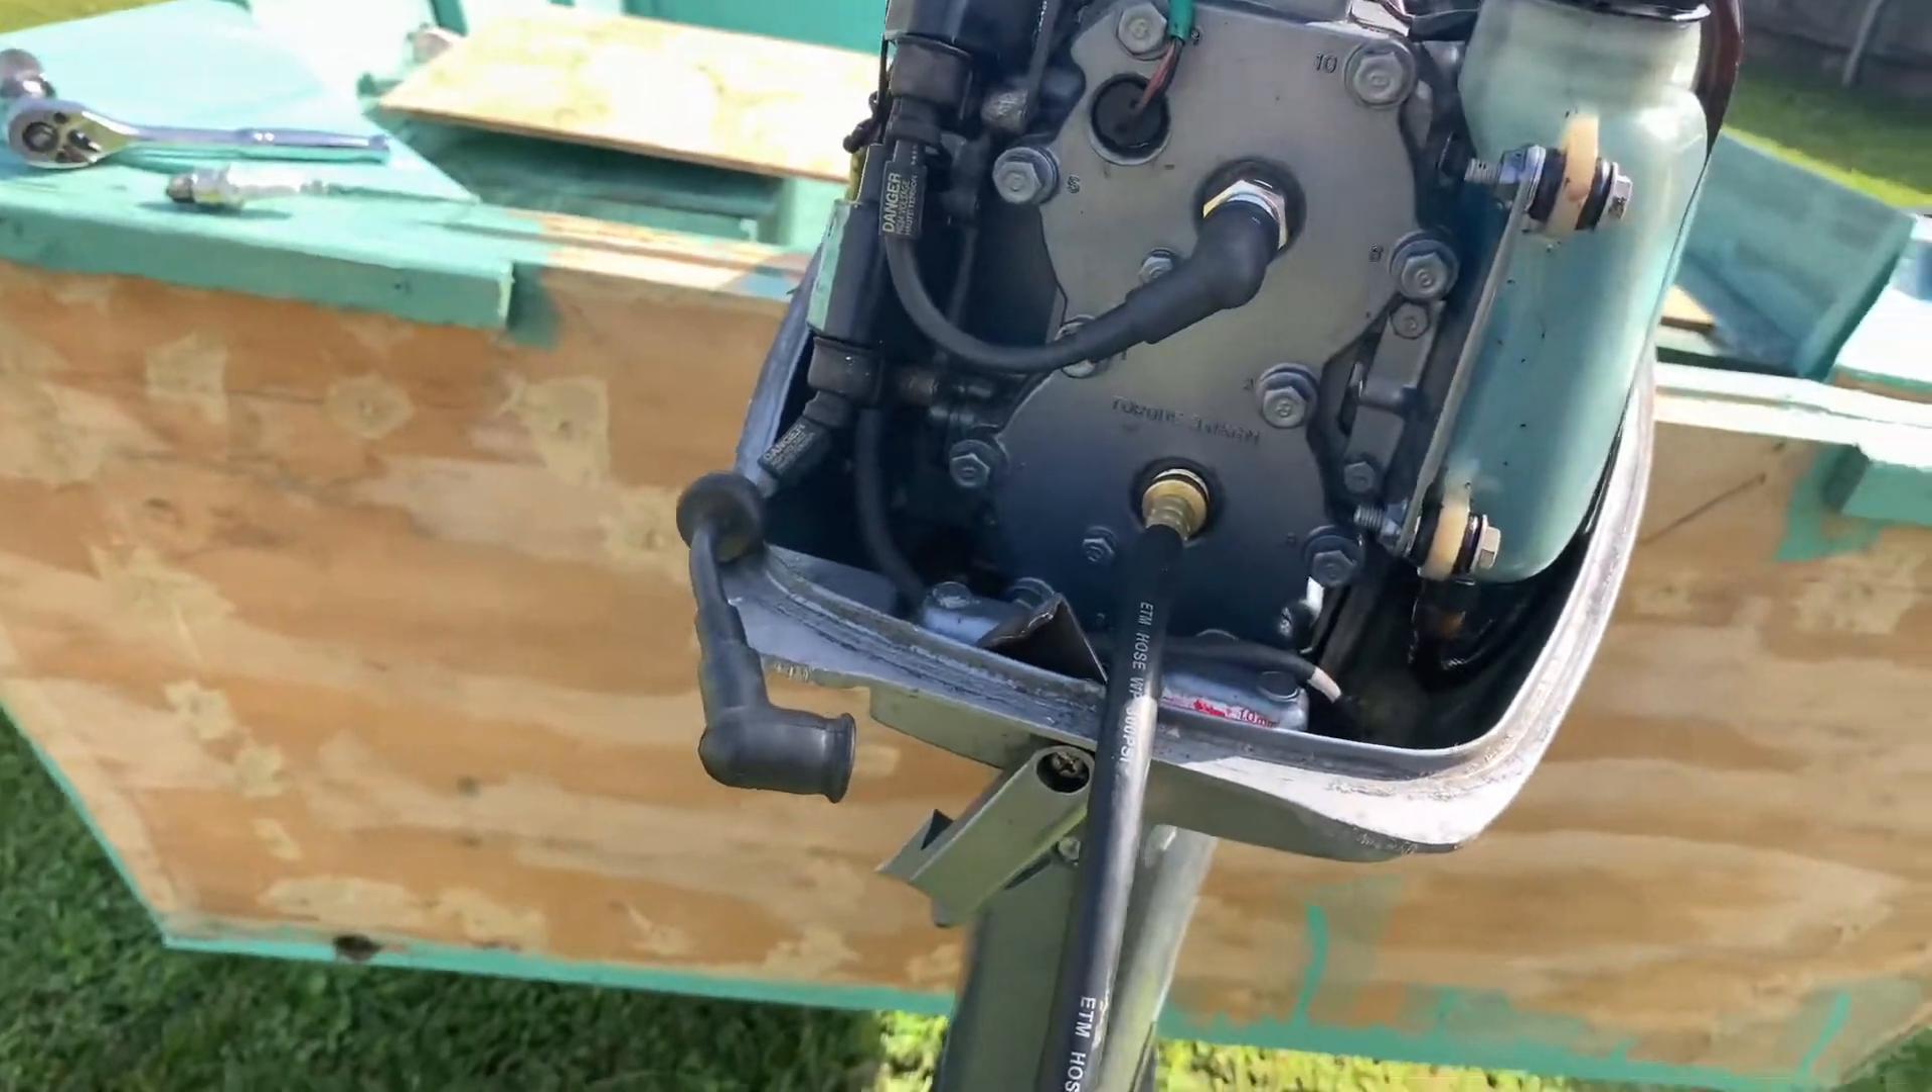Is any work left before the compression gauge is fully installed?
No.